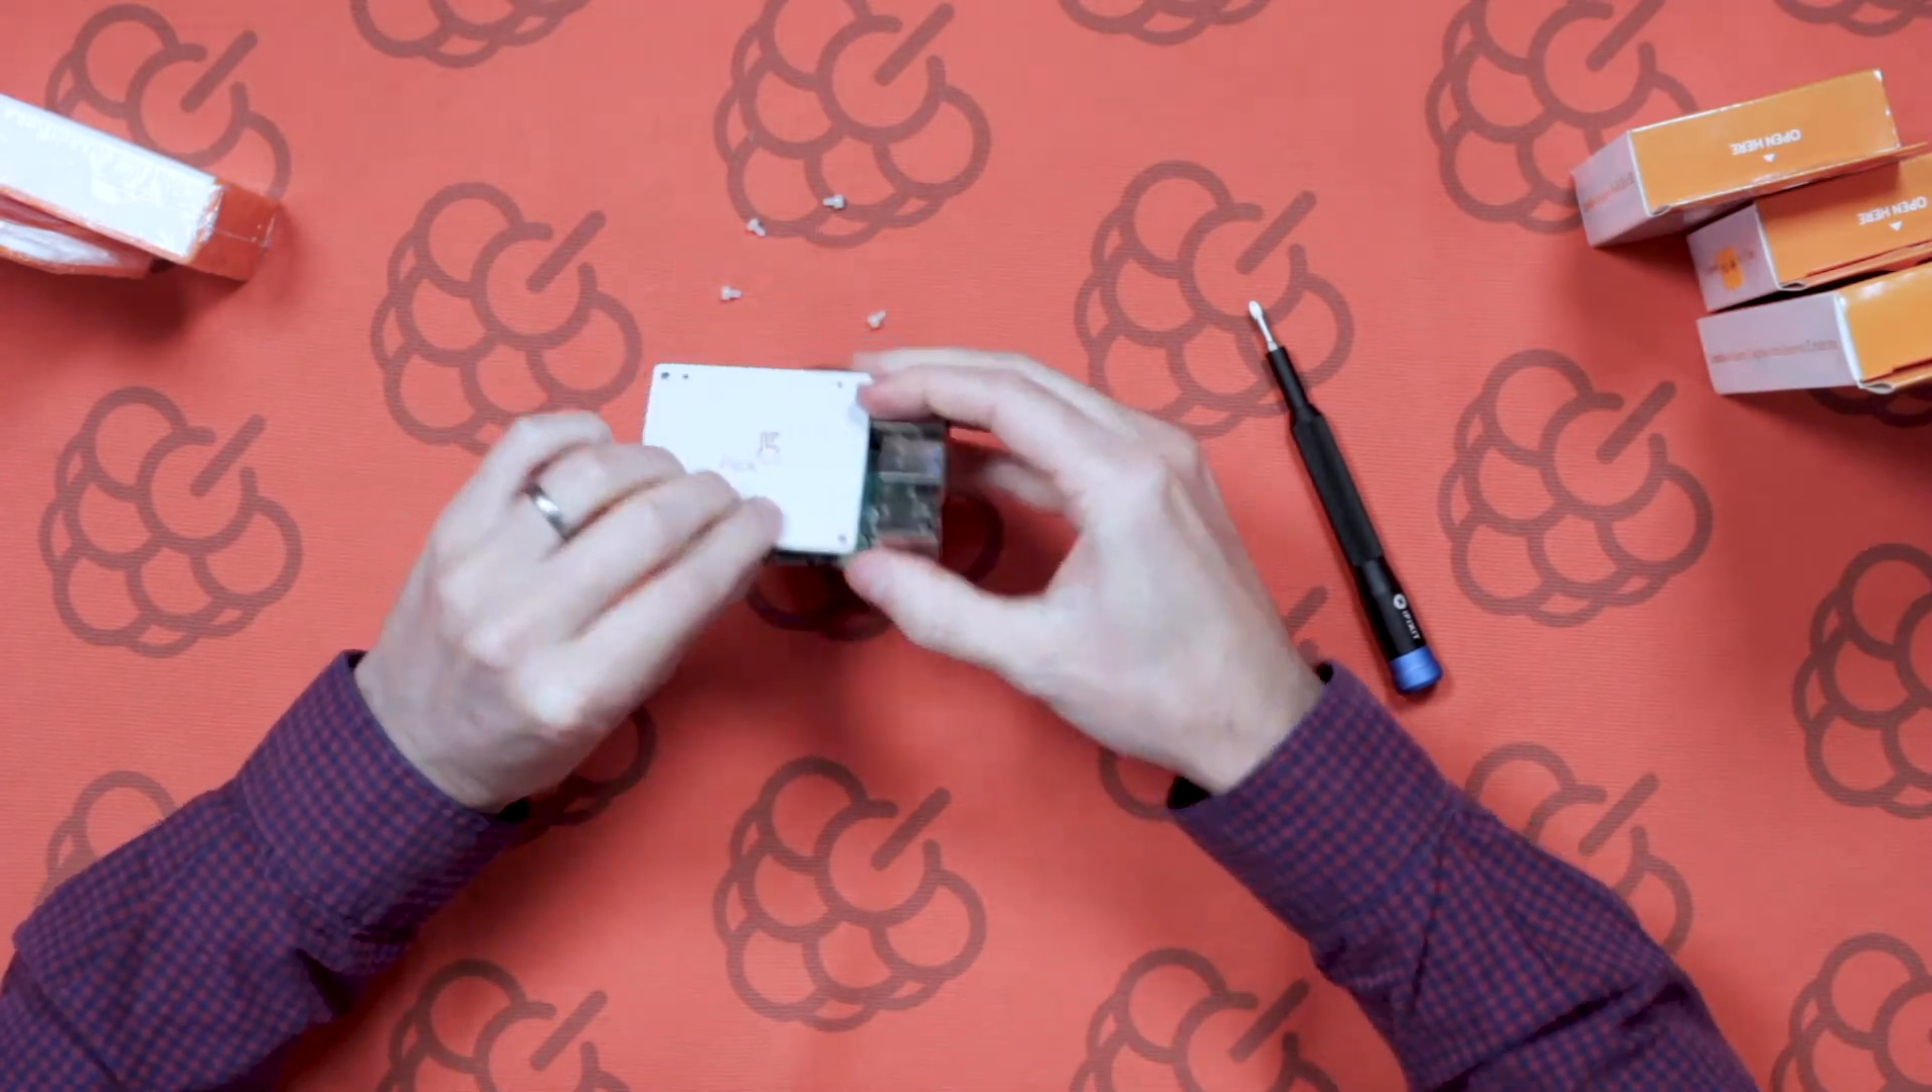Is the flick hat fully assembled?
No.